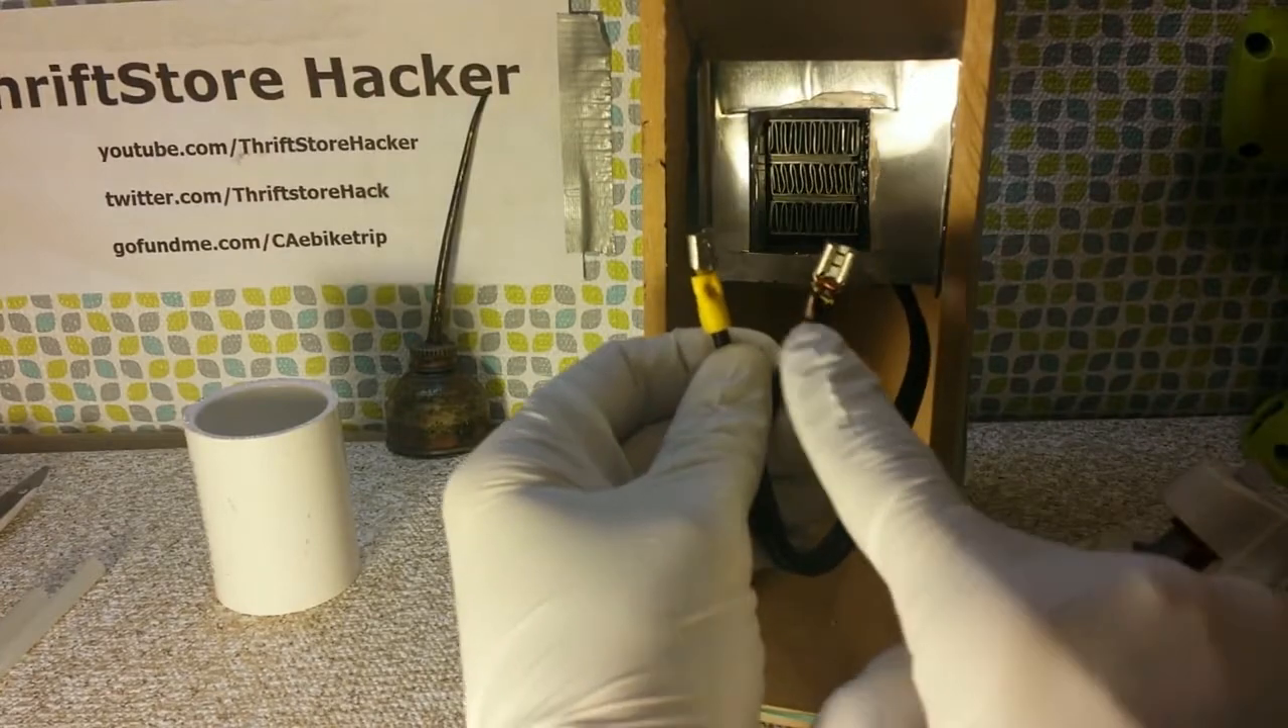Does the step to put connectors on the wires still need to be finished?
No.